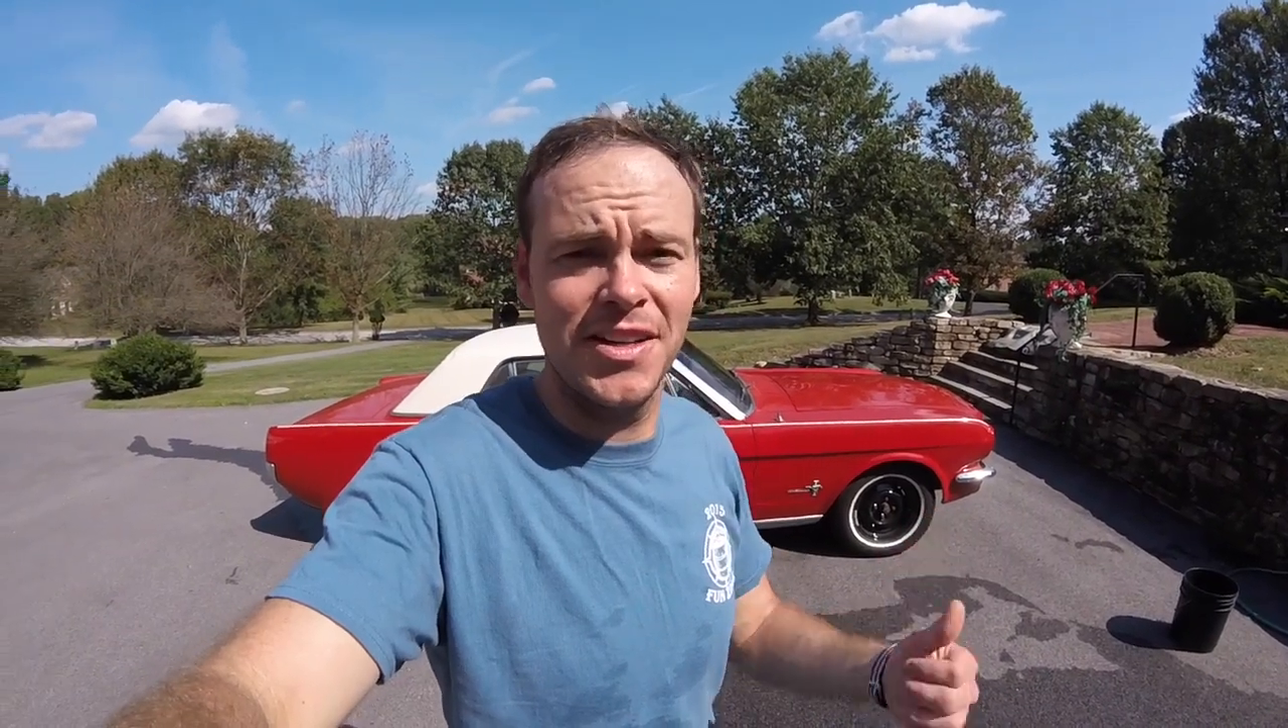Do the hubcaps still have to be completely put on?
Yes.